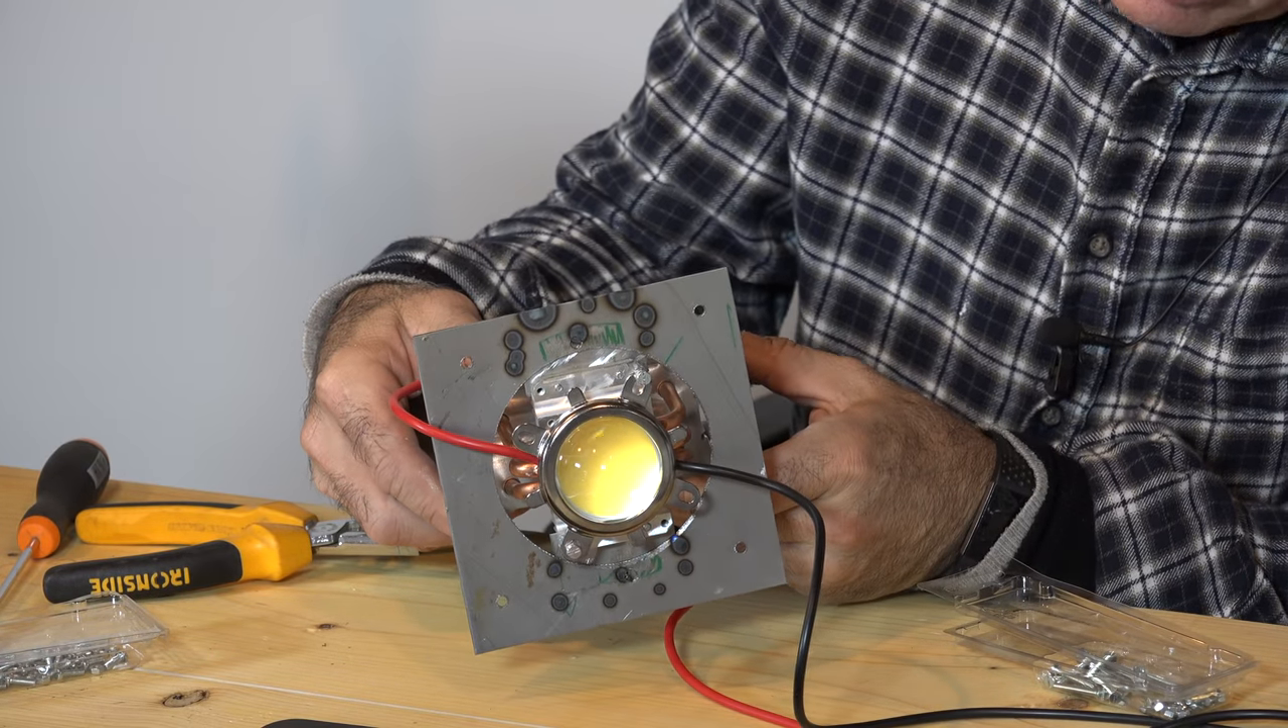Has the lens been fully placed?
Yes.